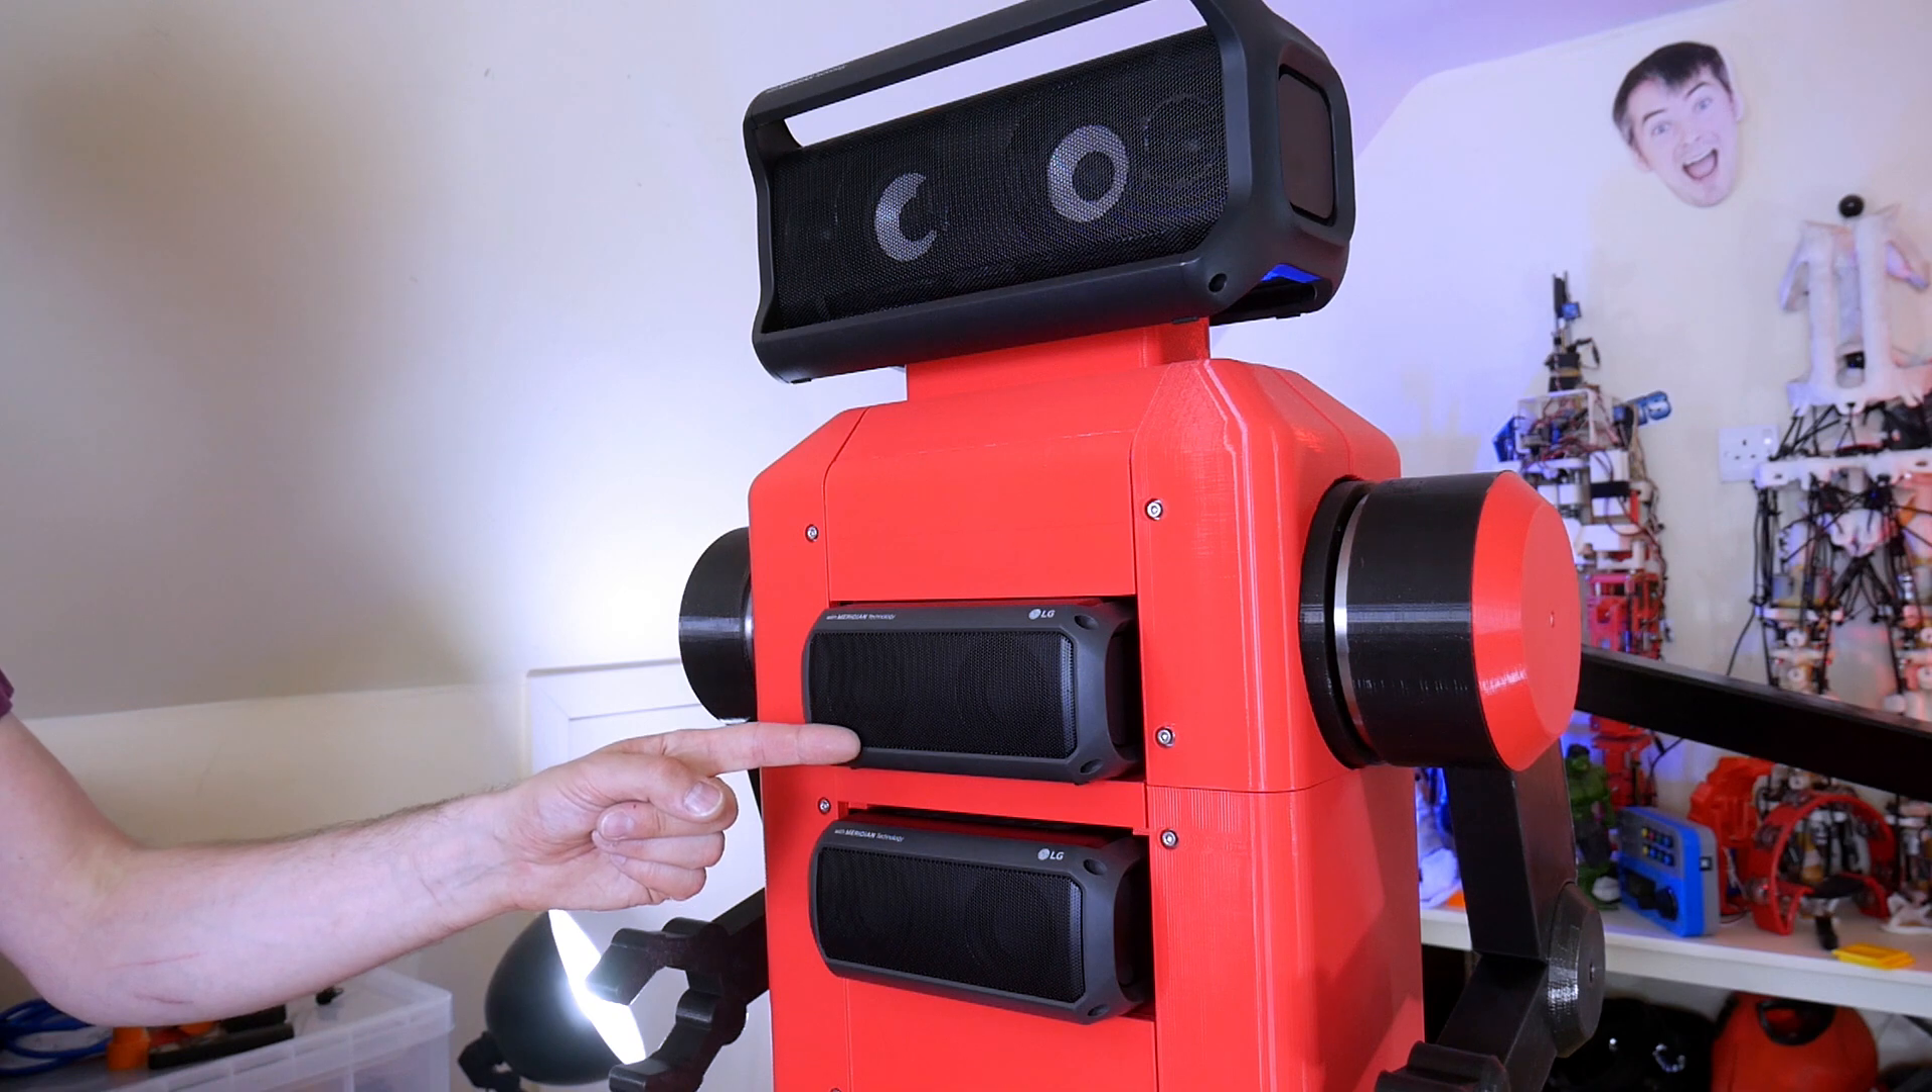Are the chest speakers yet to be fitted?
No.